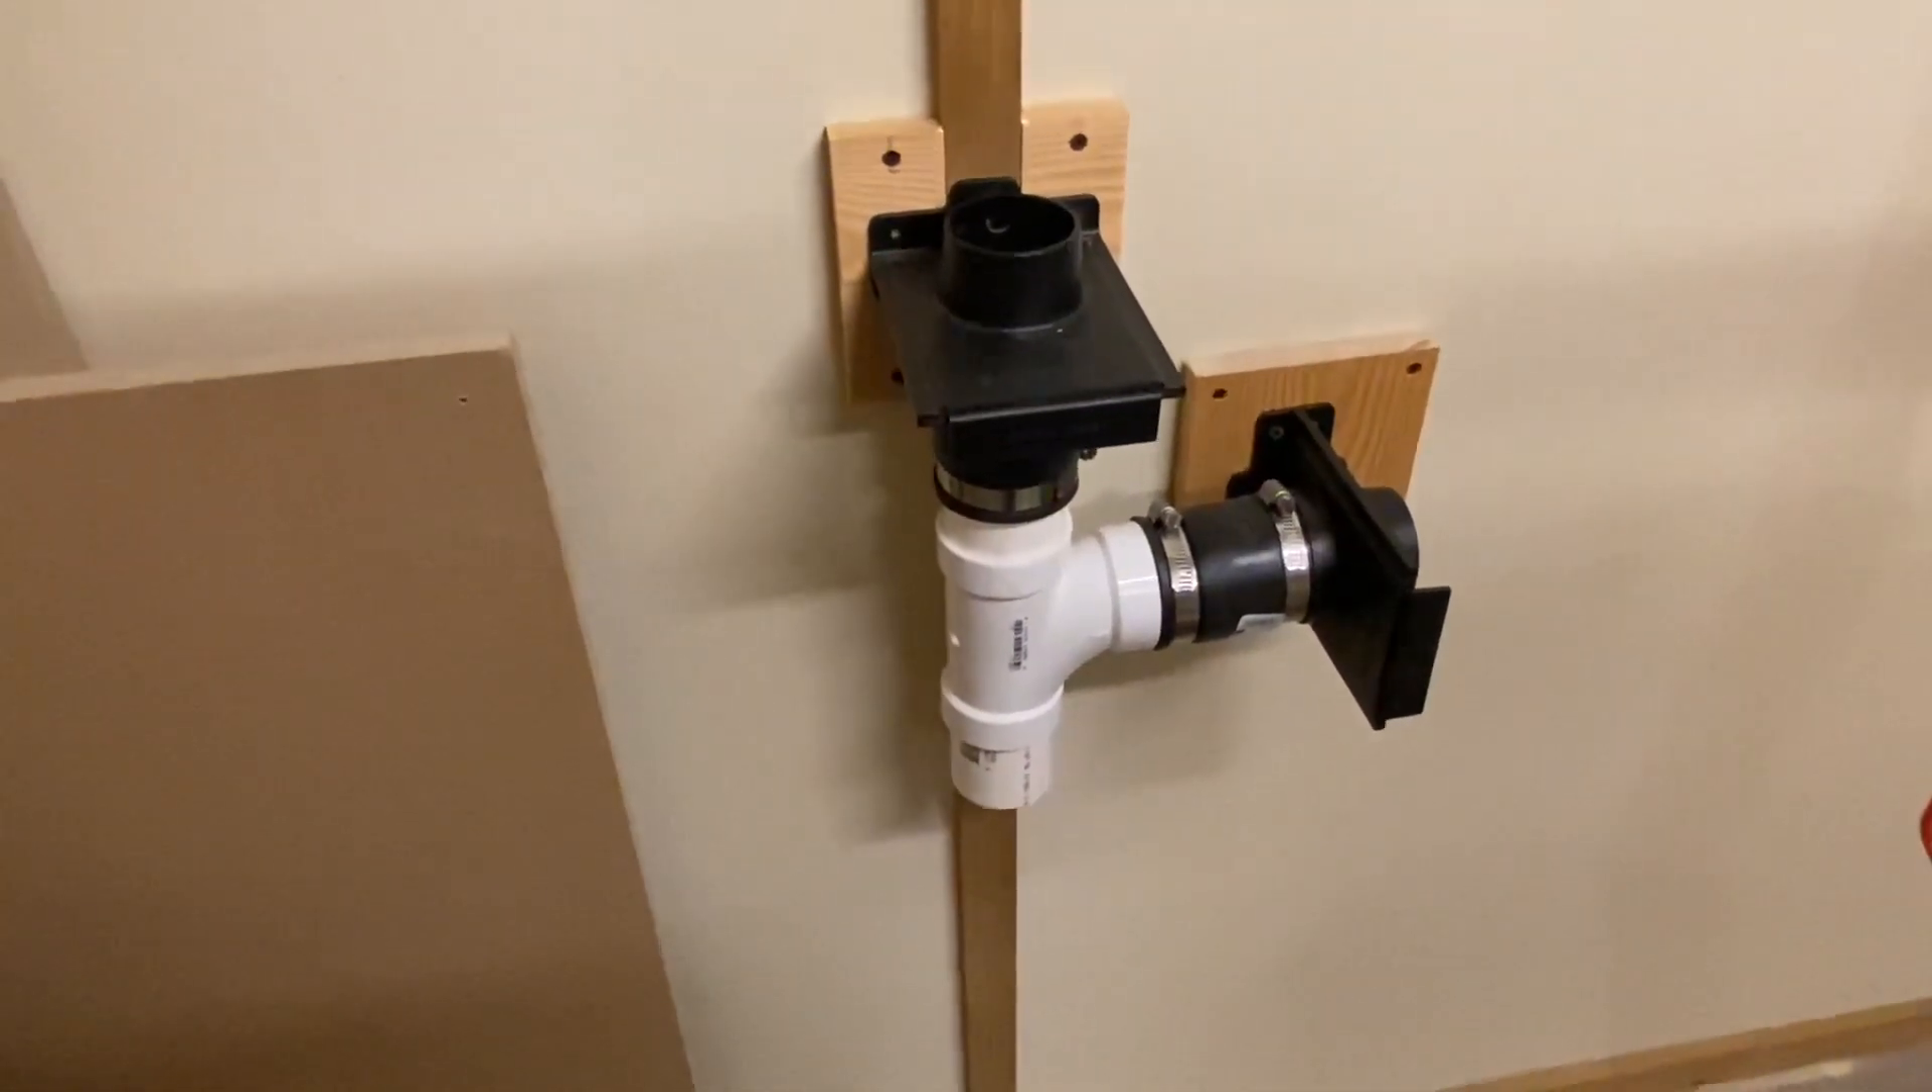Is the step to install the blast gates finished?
Yes.